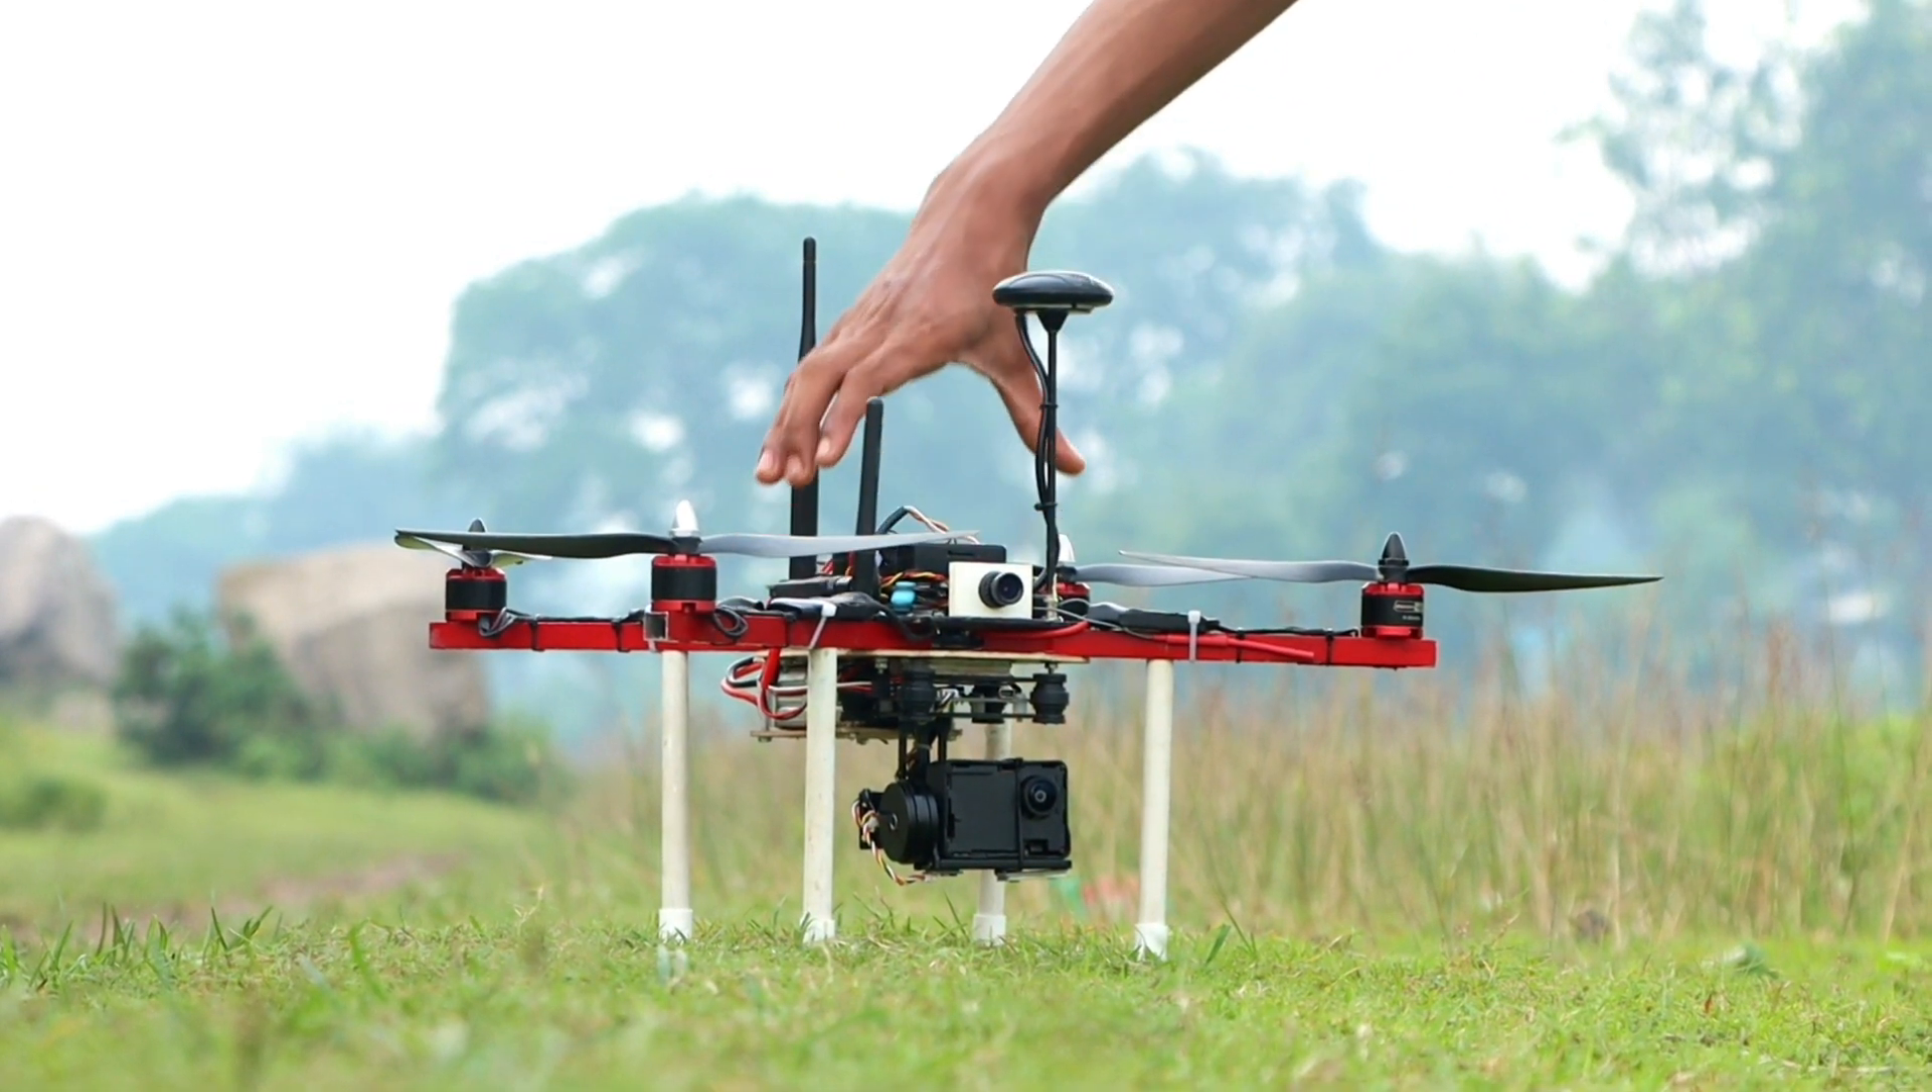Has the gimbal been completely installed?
Yes.